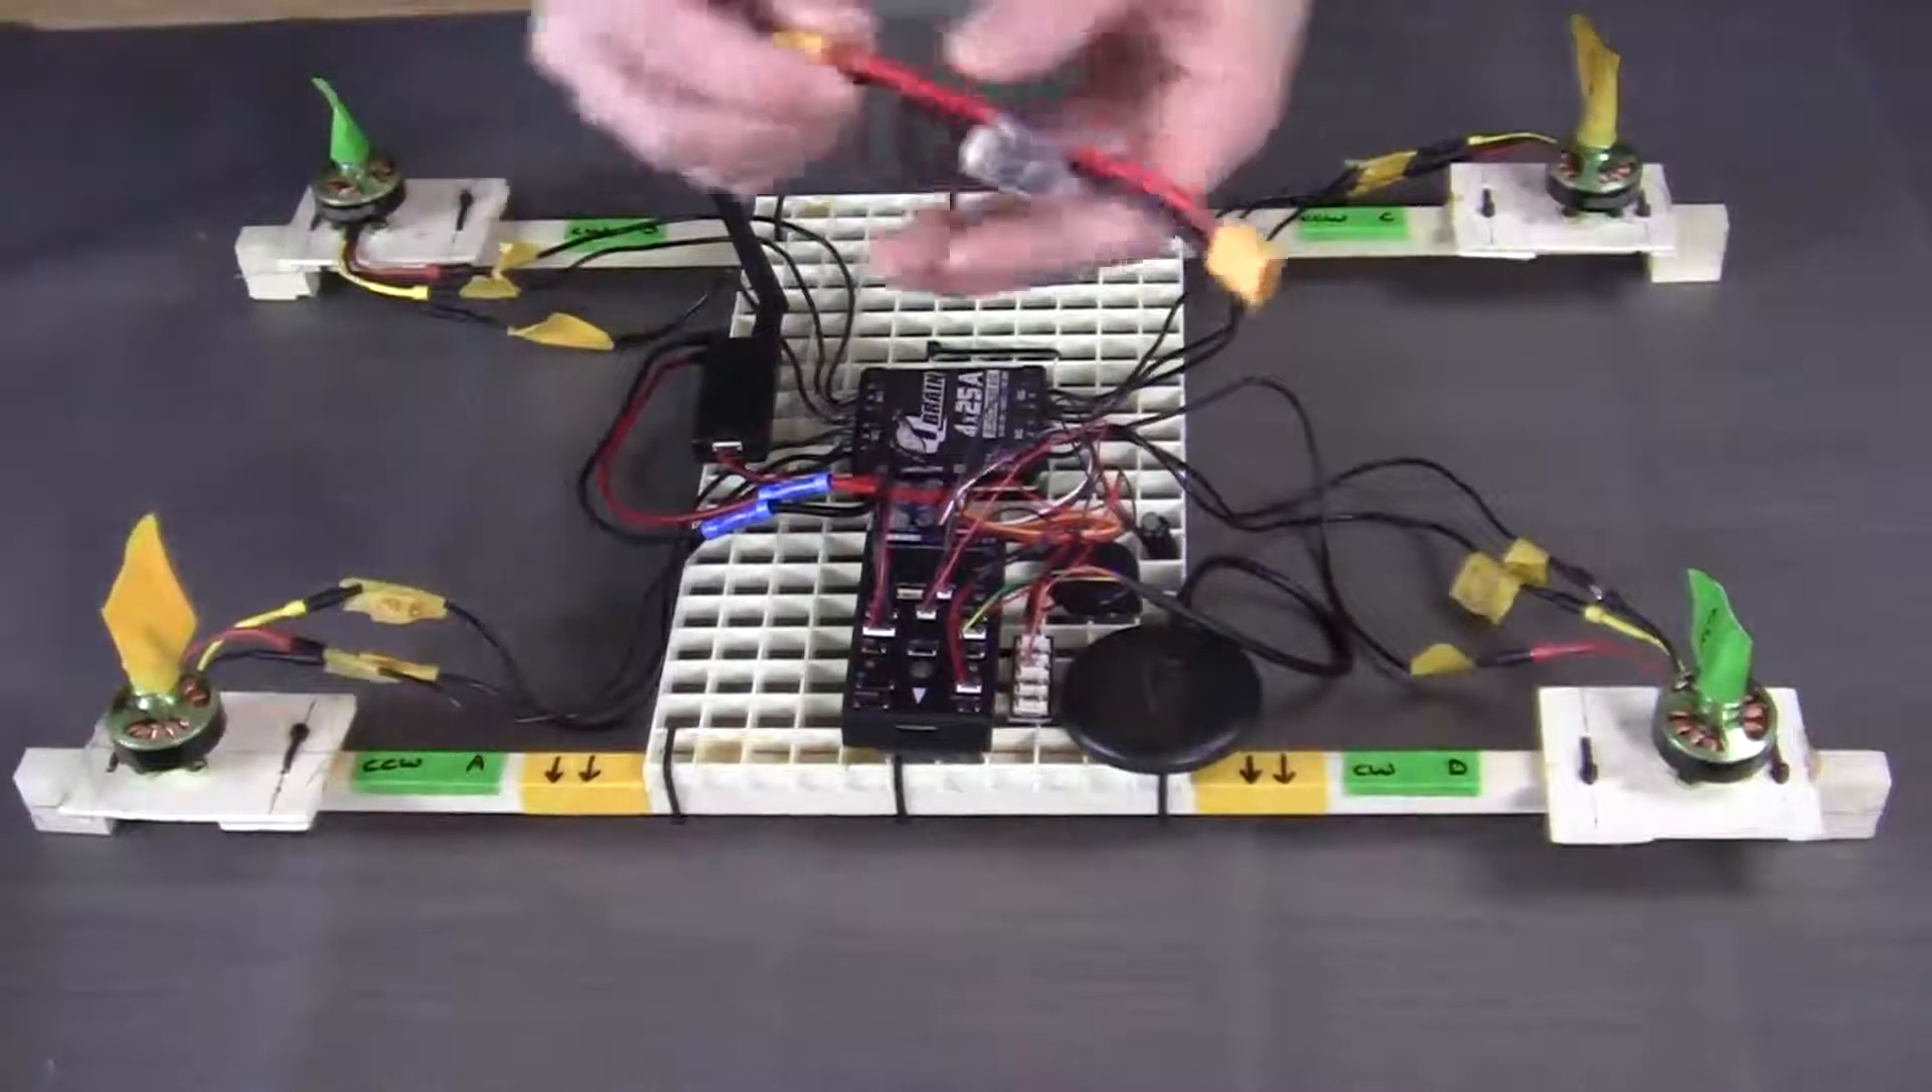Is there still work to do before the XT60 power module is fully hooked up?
Yes.